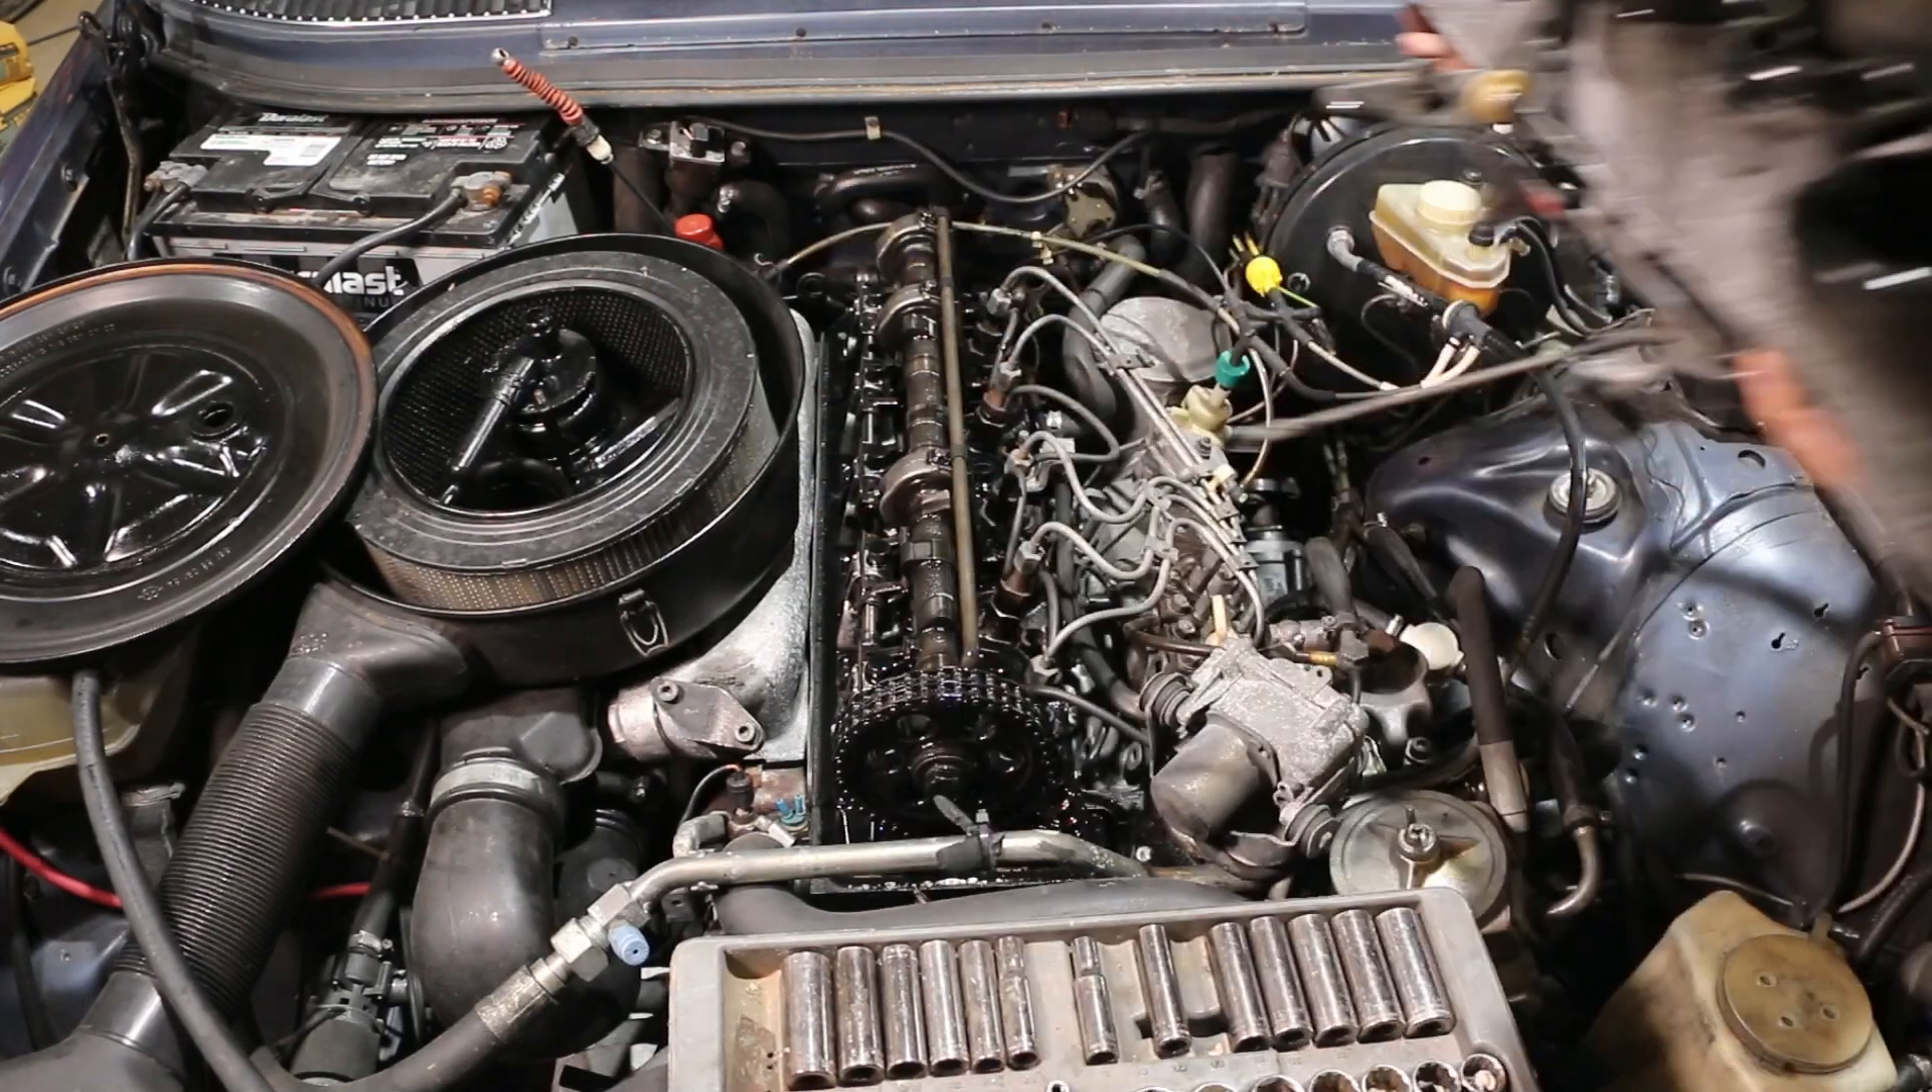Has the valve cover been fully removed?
Yes.